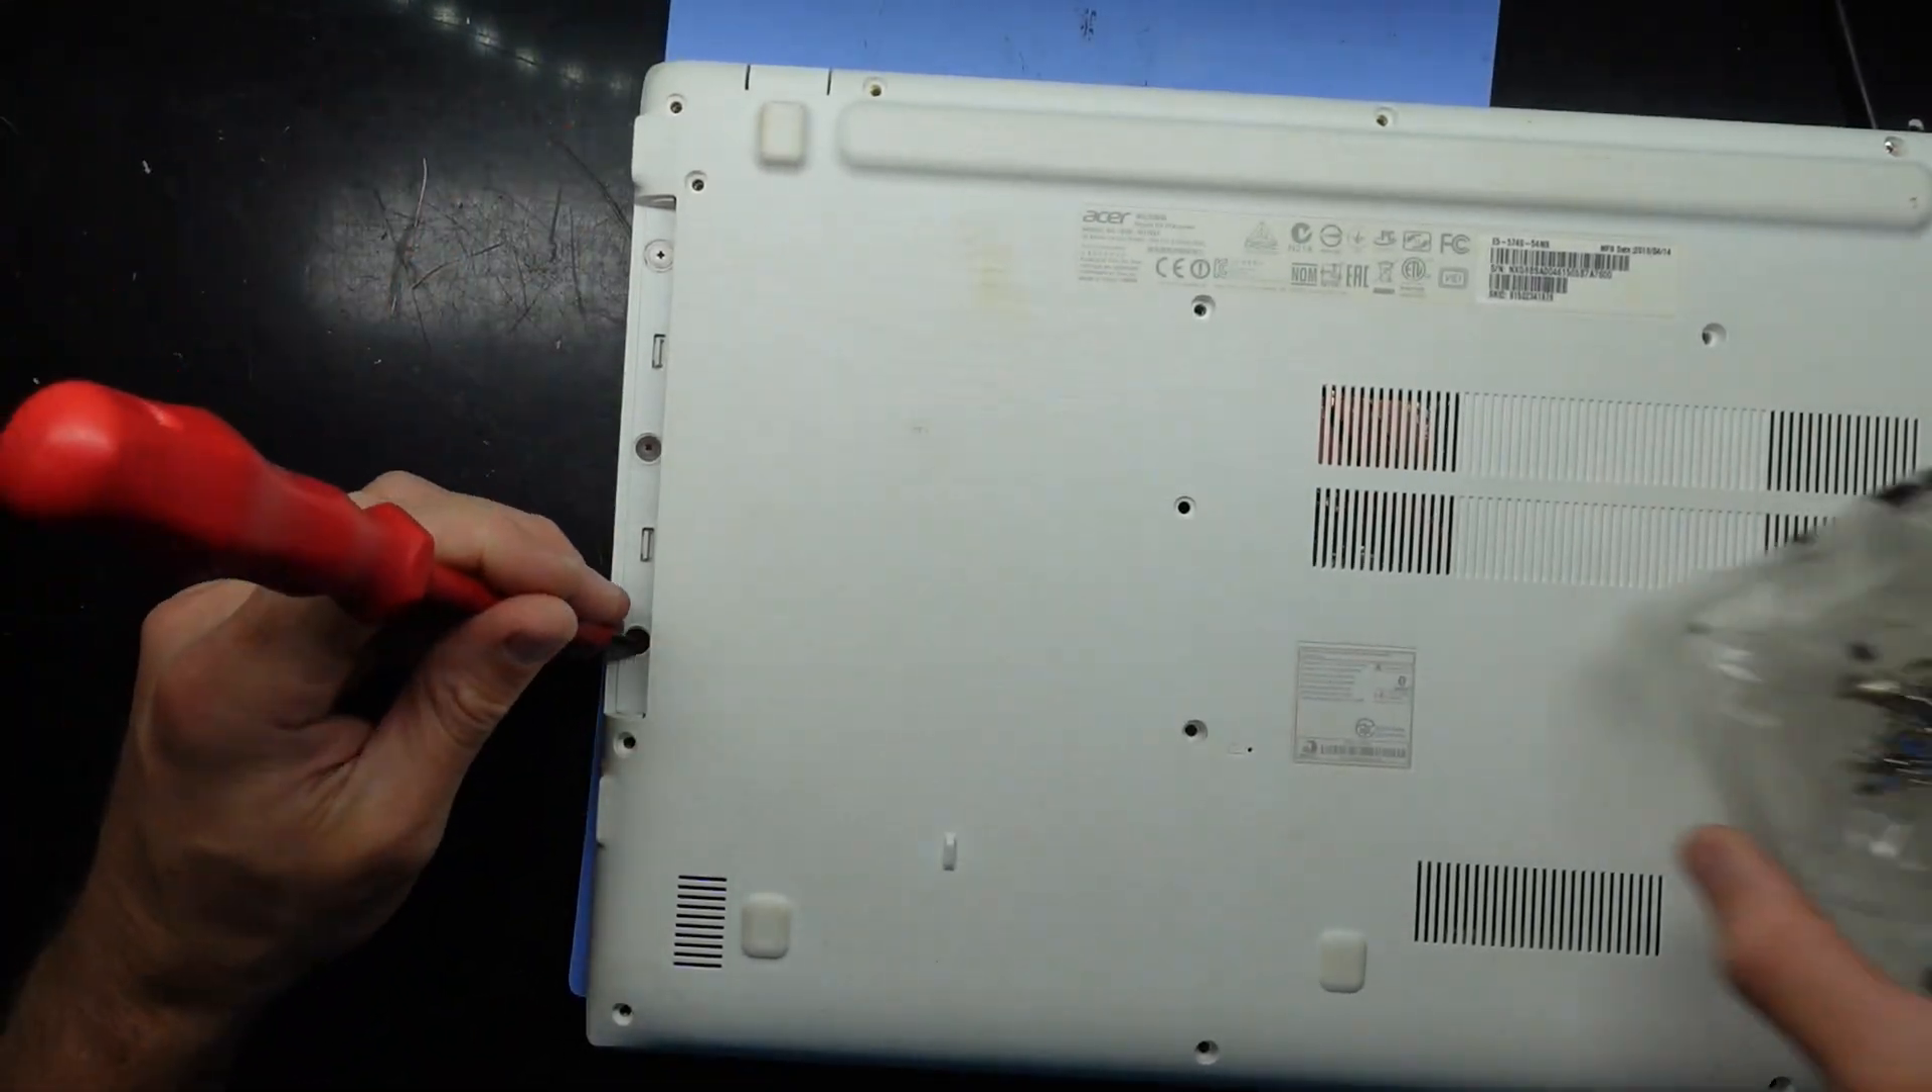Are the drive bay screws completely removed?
No.